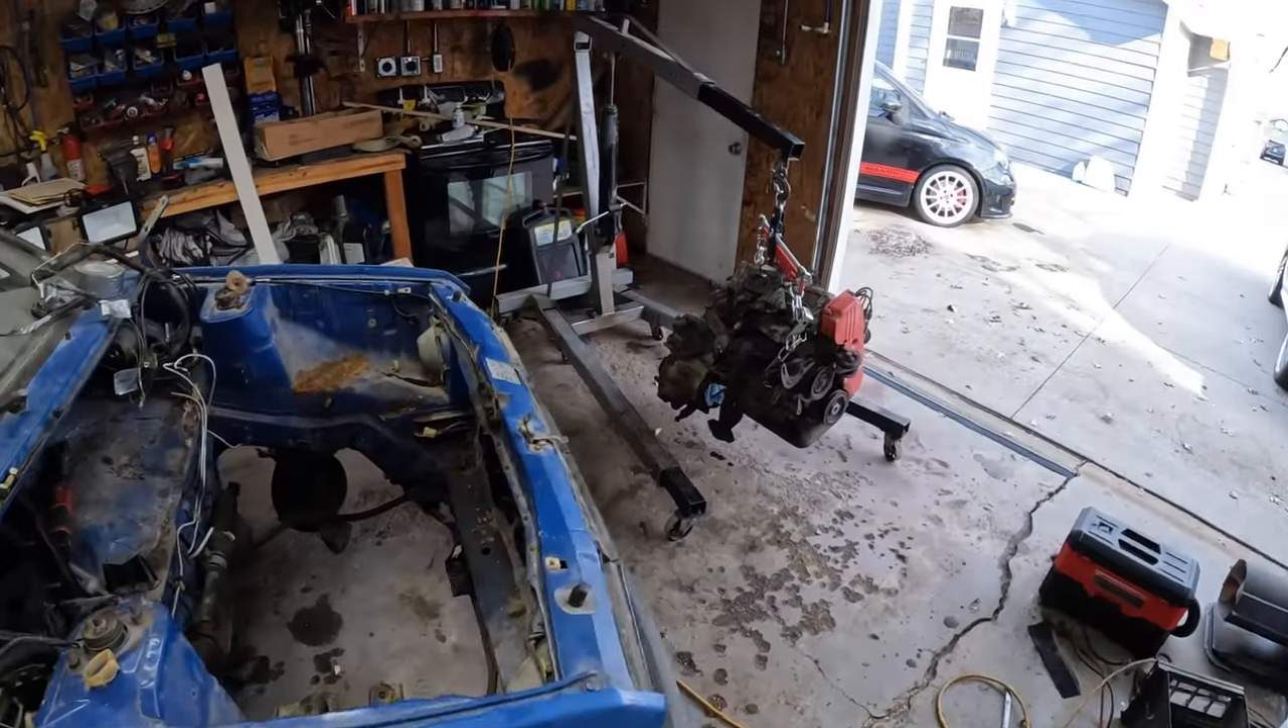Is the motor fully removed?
Yes.